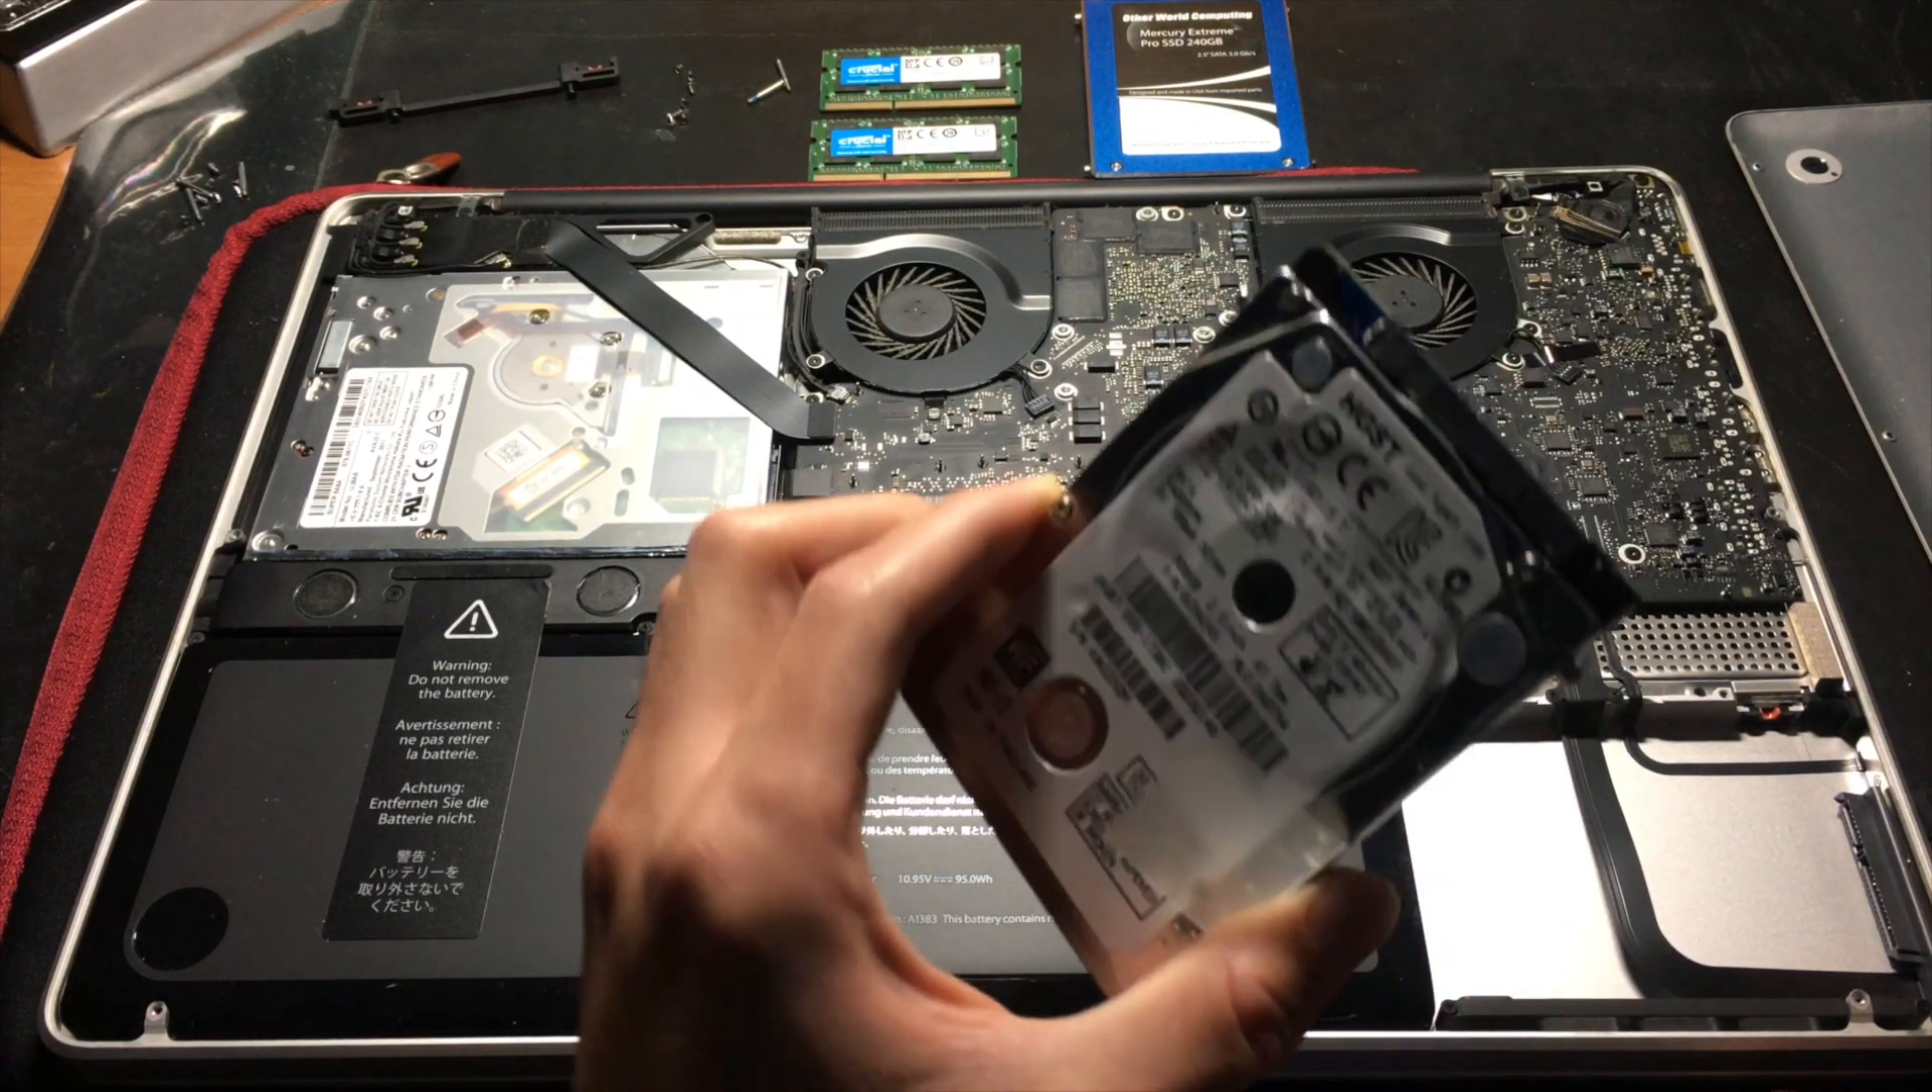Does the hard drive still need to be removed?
No.